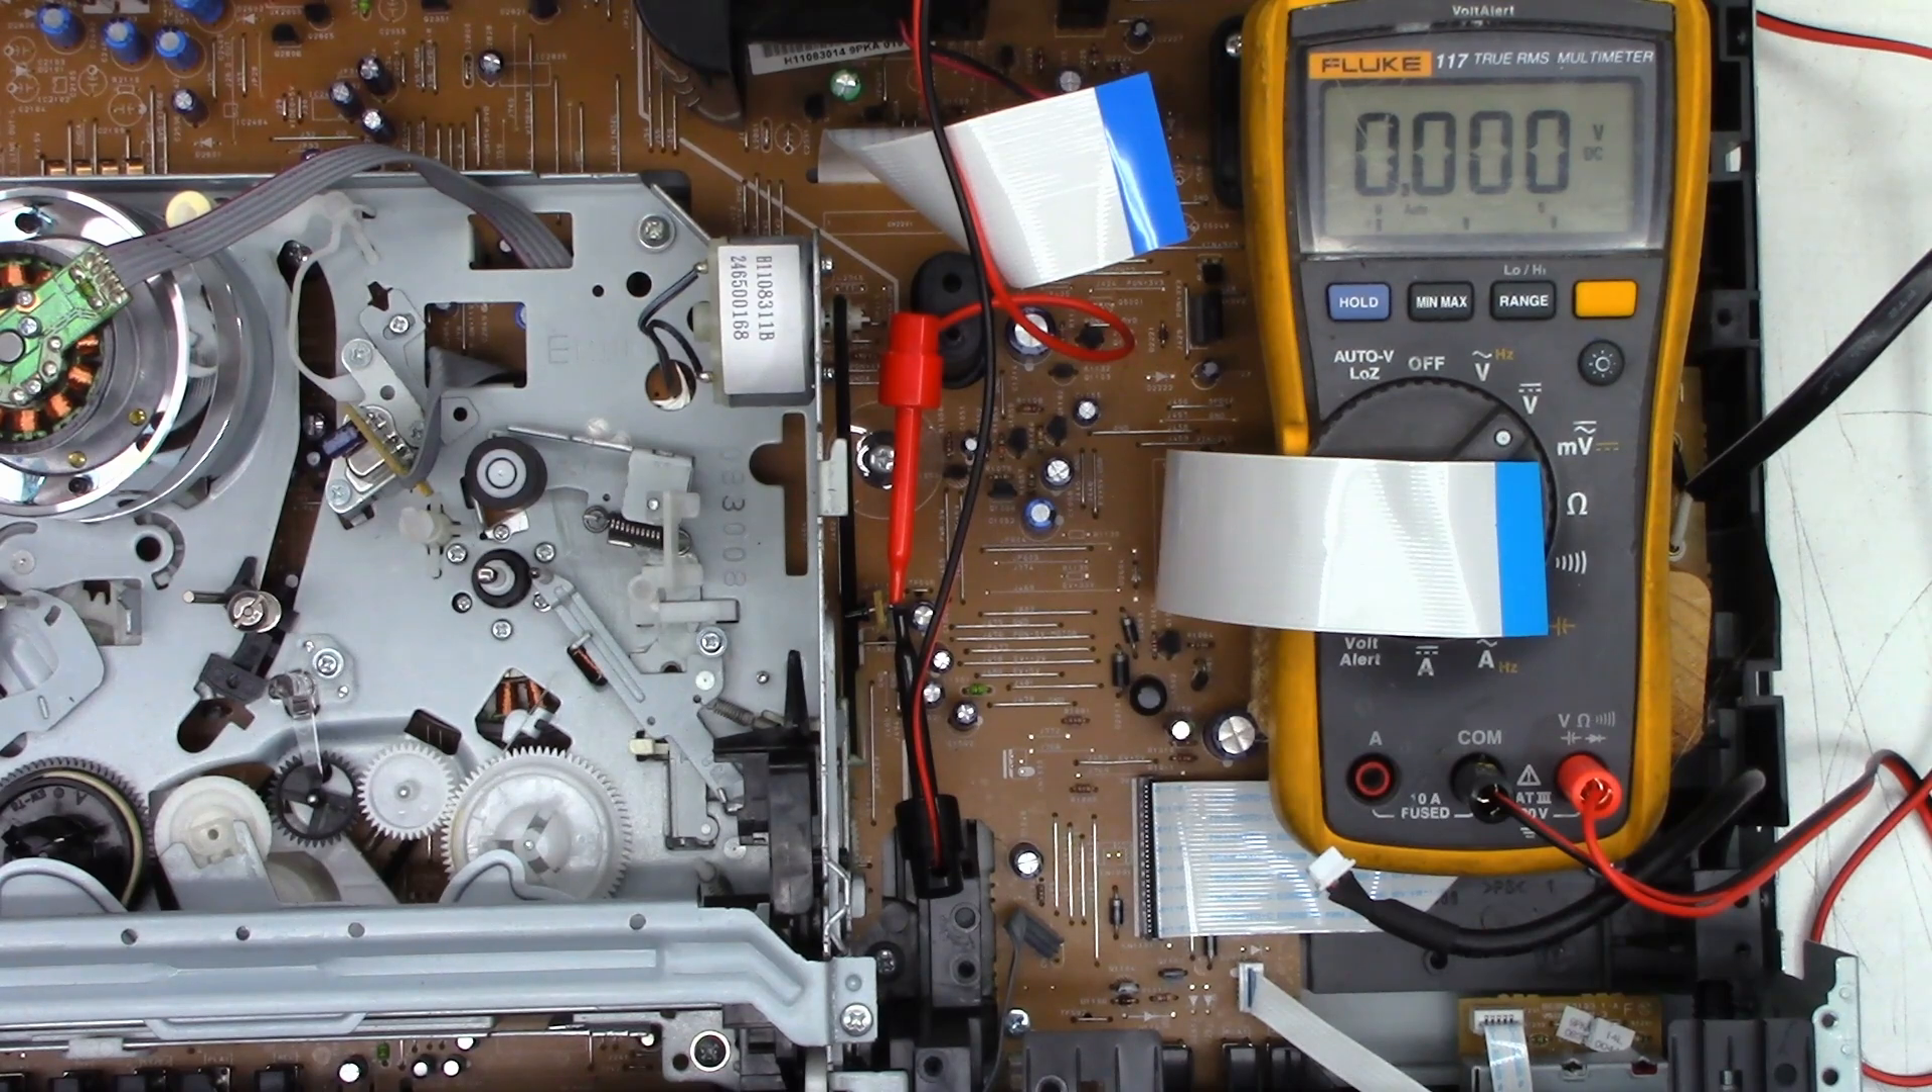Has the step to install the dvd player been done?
No.